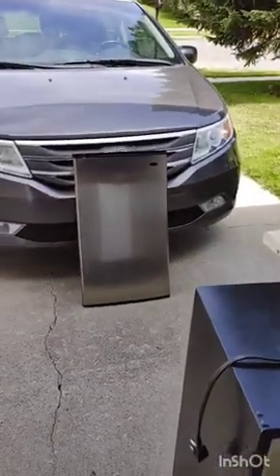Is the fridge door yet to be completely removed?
No.